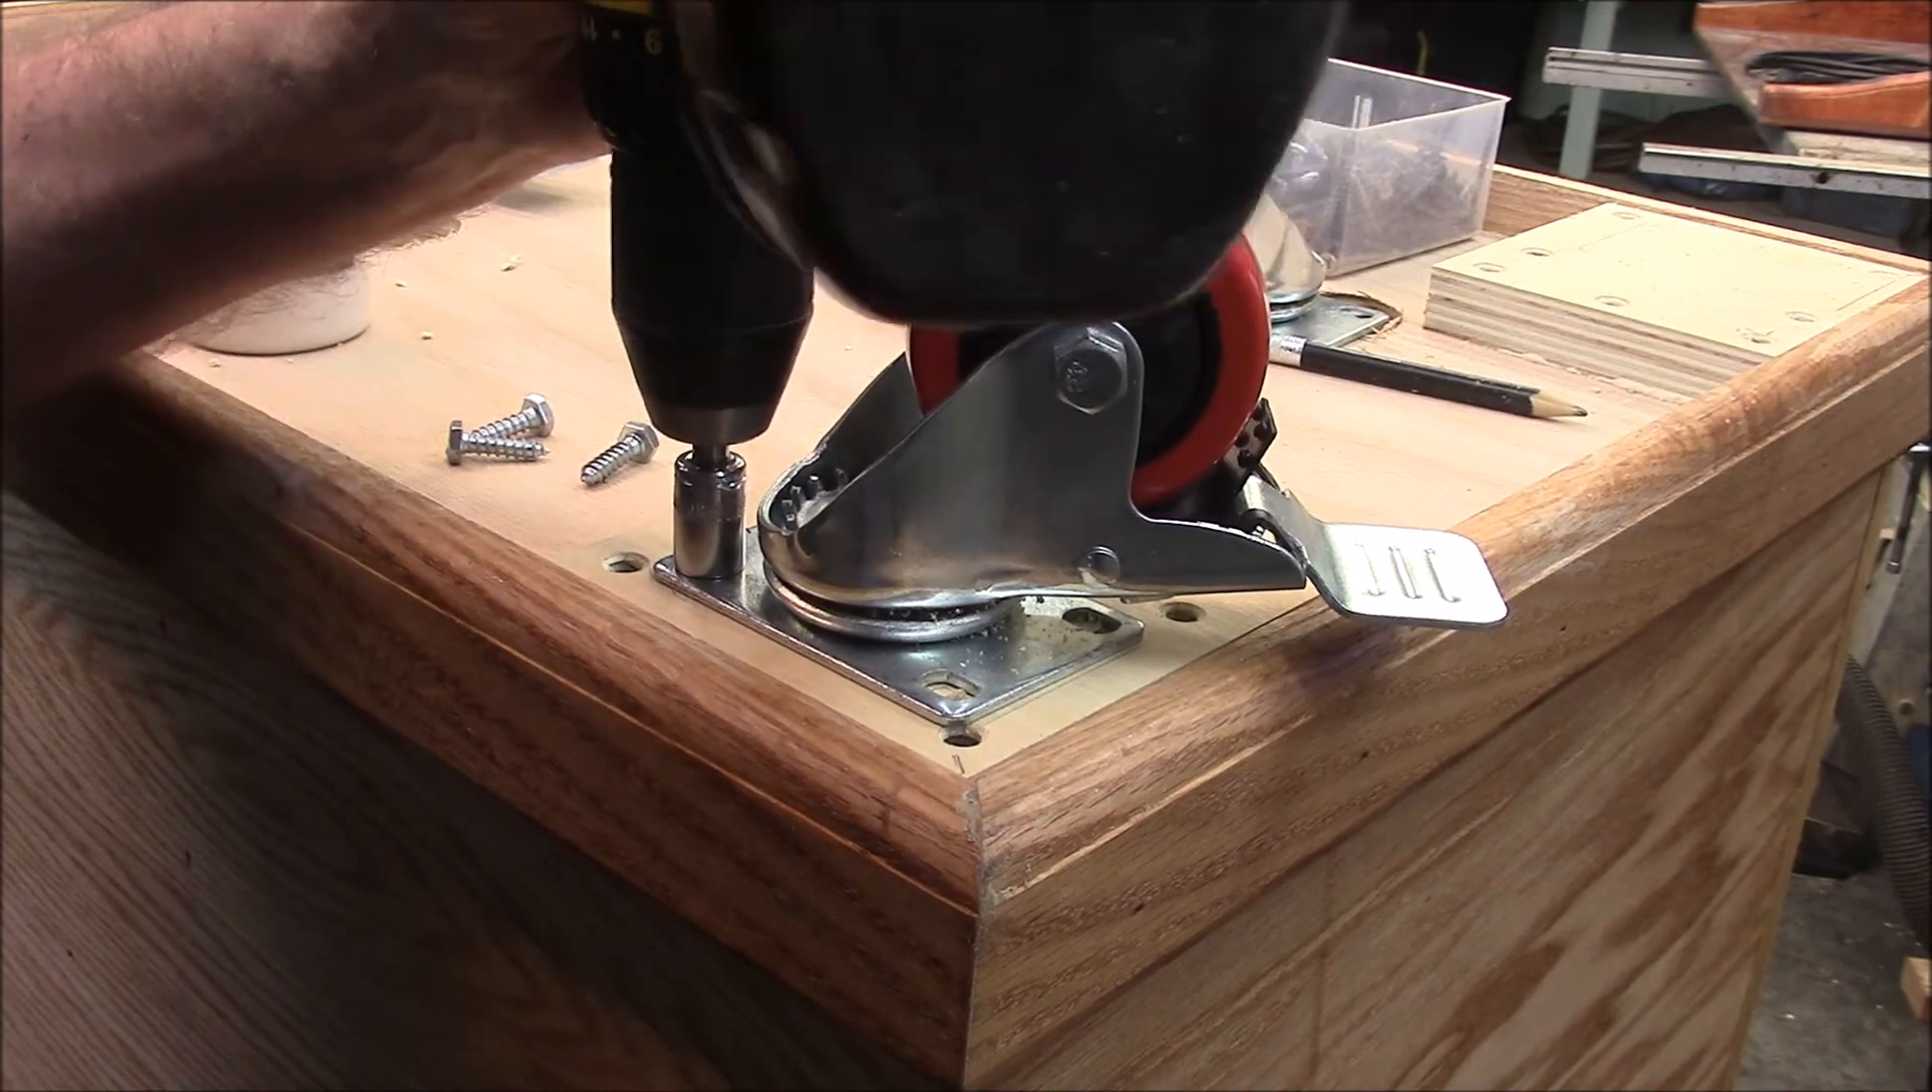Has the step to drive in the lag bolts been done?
No.